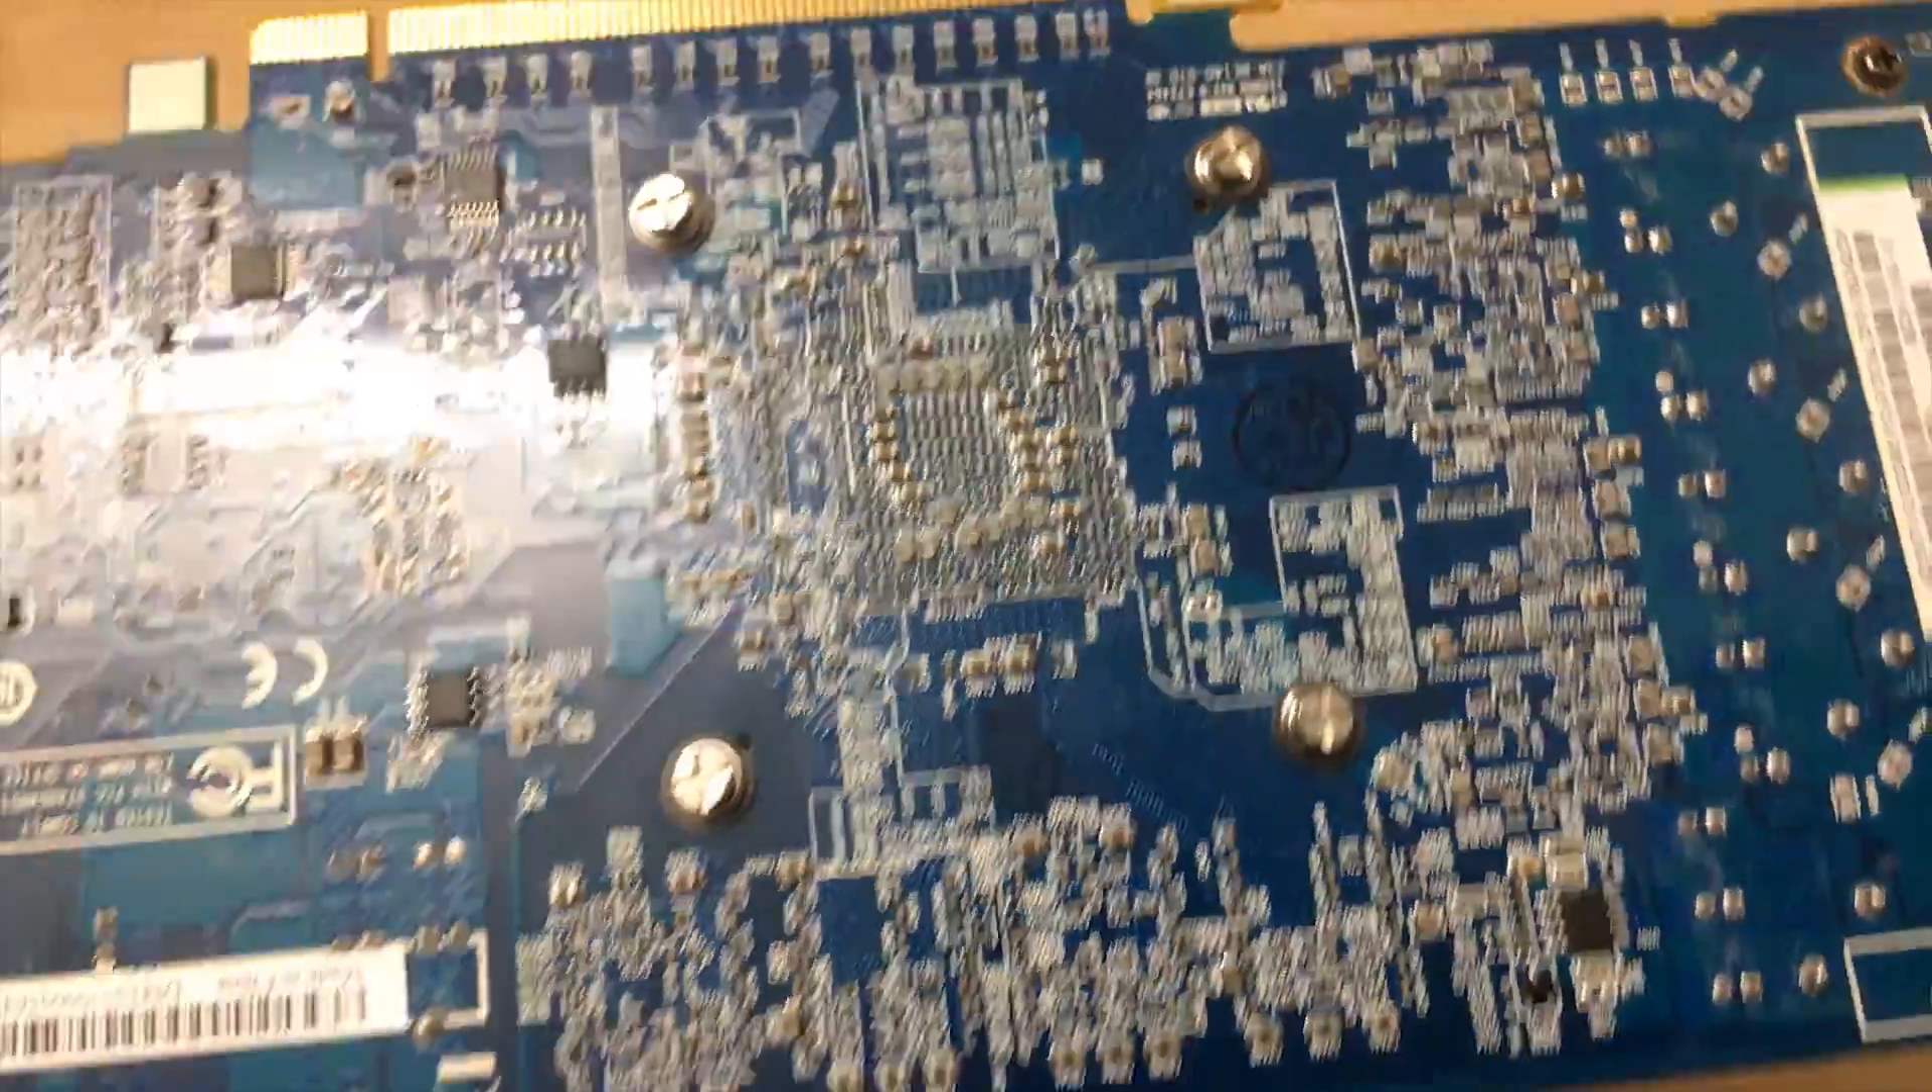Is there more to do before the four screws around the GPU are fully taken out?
Yes.